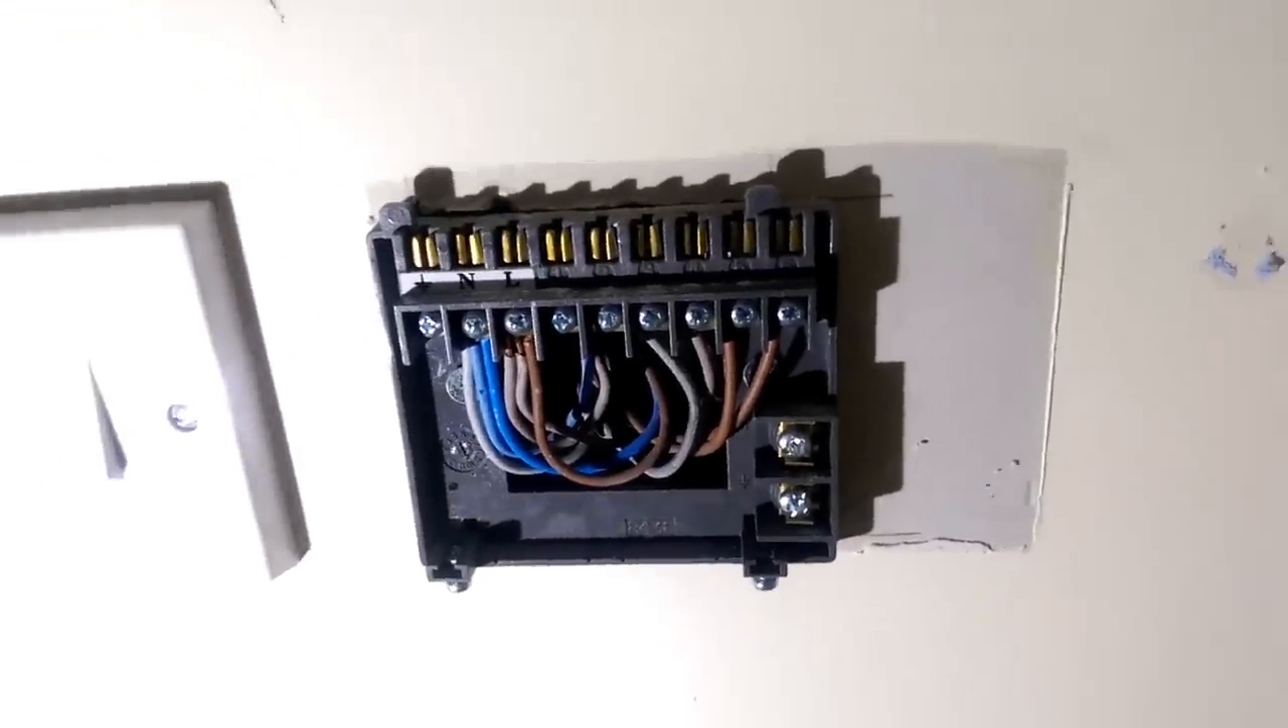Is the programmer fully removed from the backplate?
Yes.